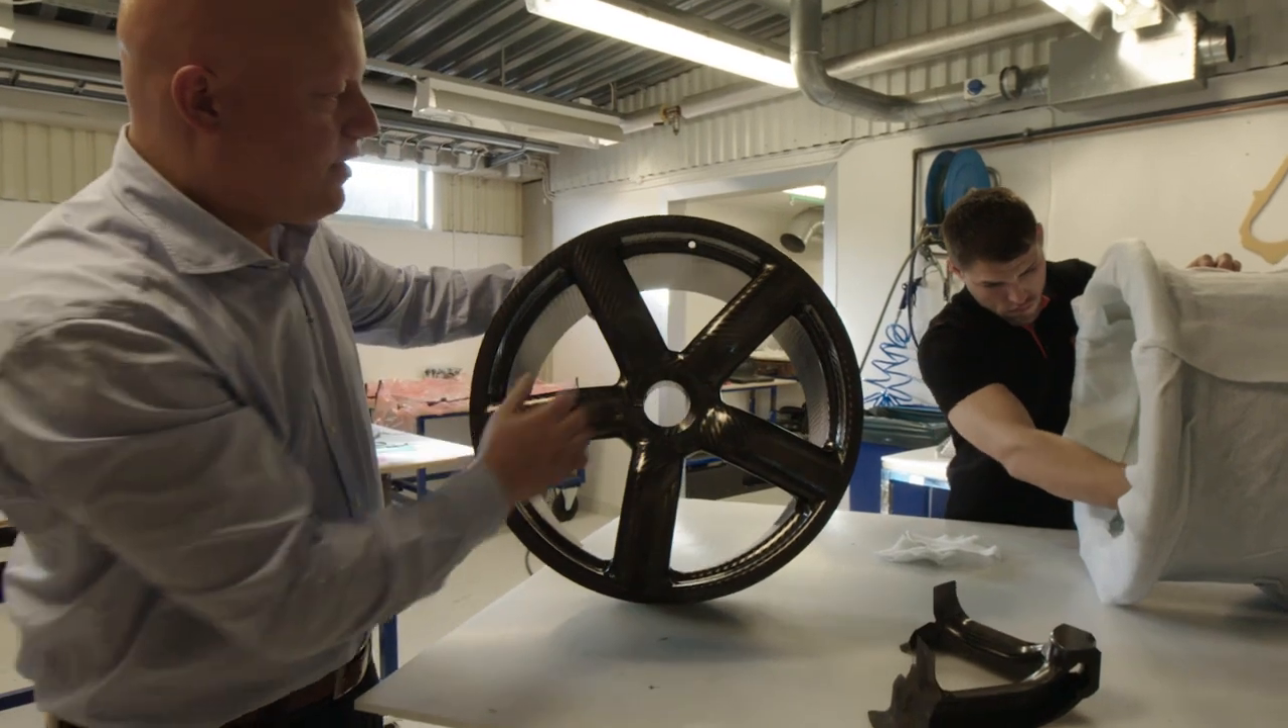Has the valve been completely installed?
No.